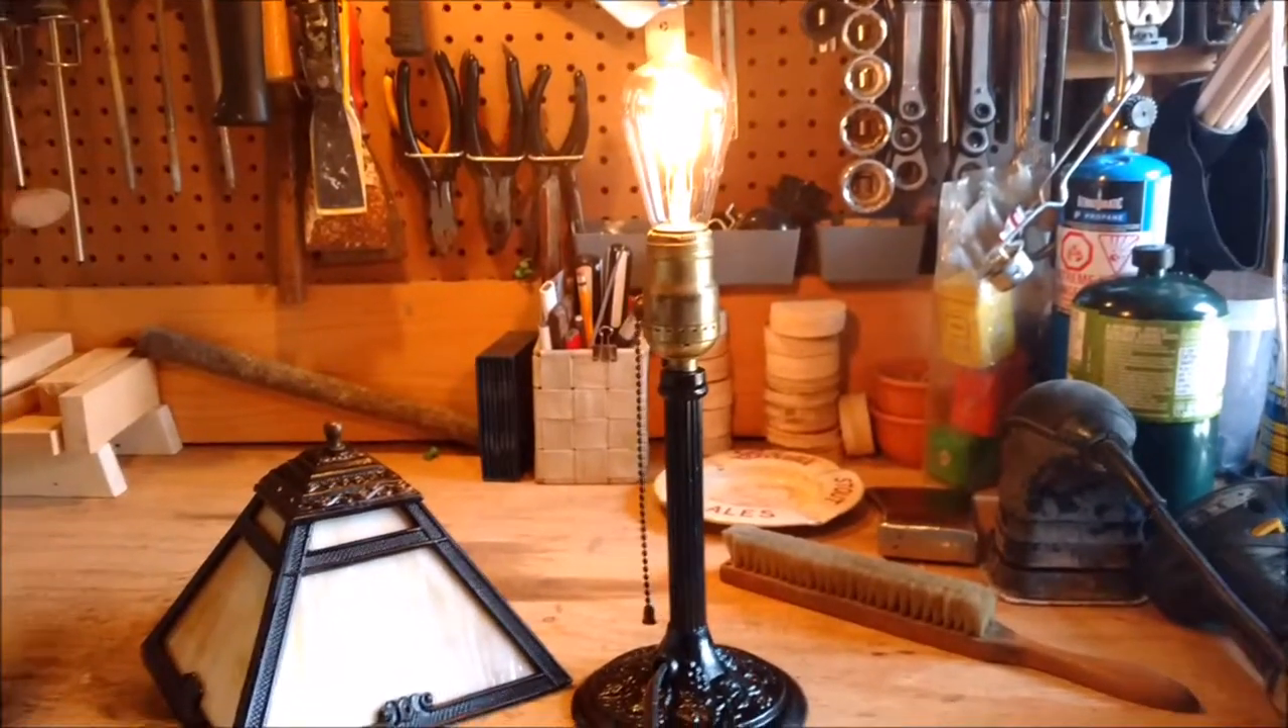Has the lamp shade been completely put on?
No.